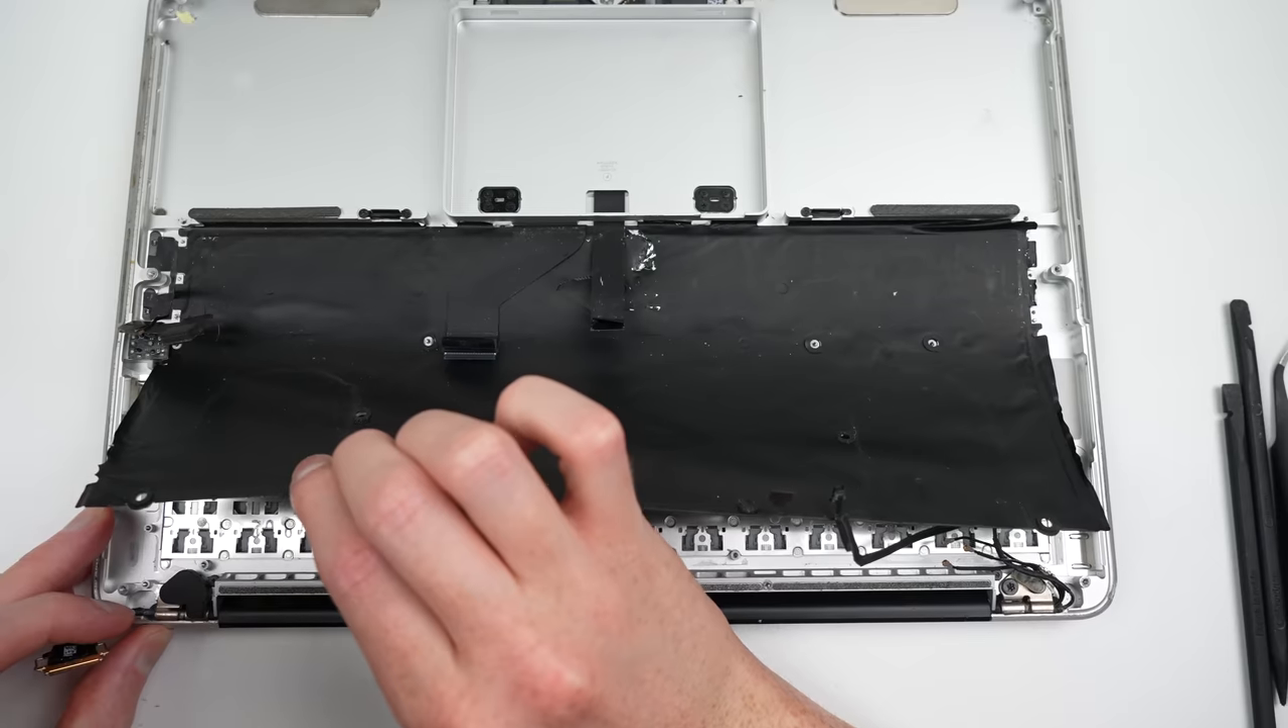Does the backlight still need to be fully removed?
Yes.